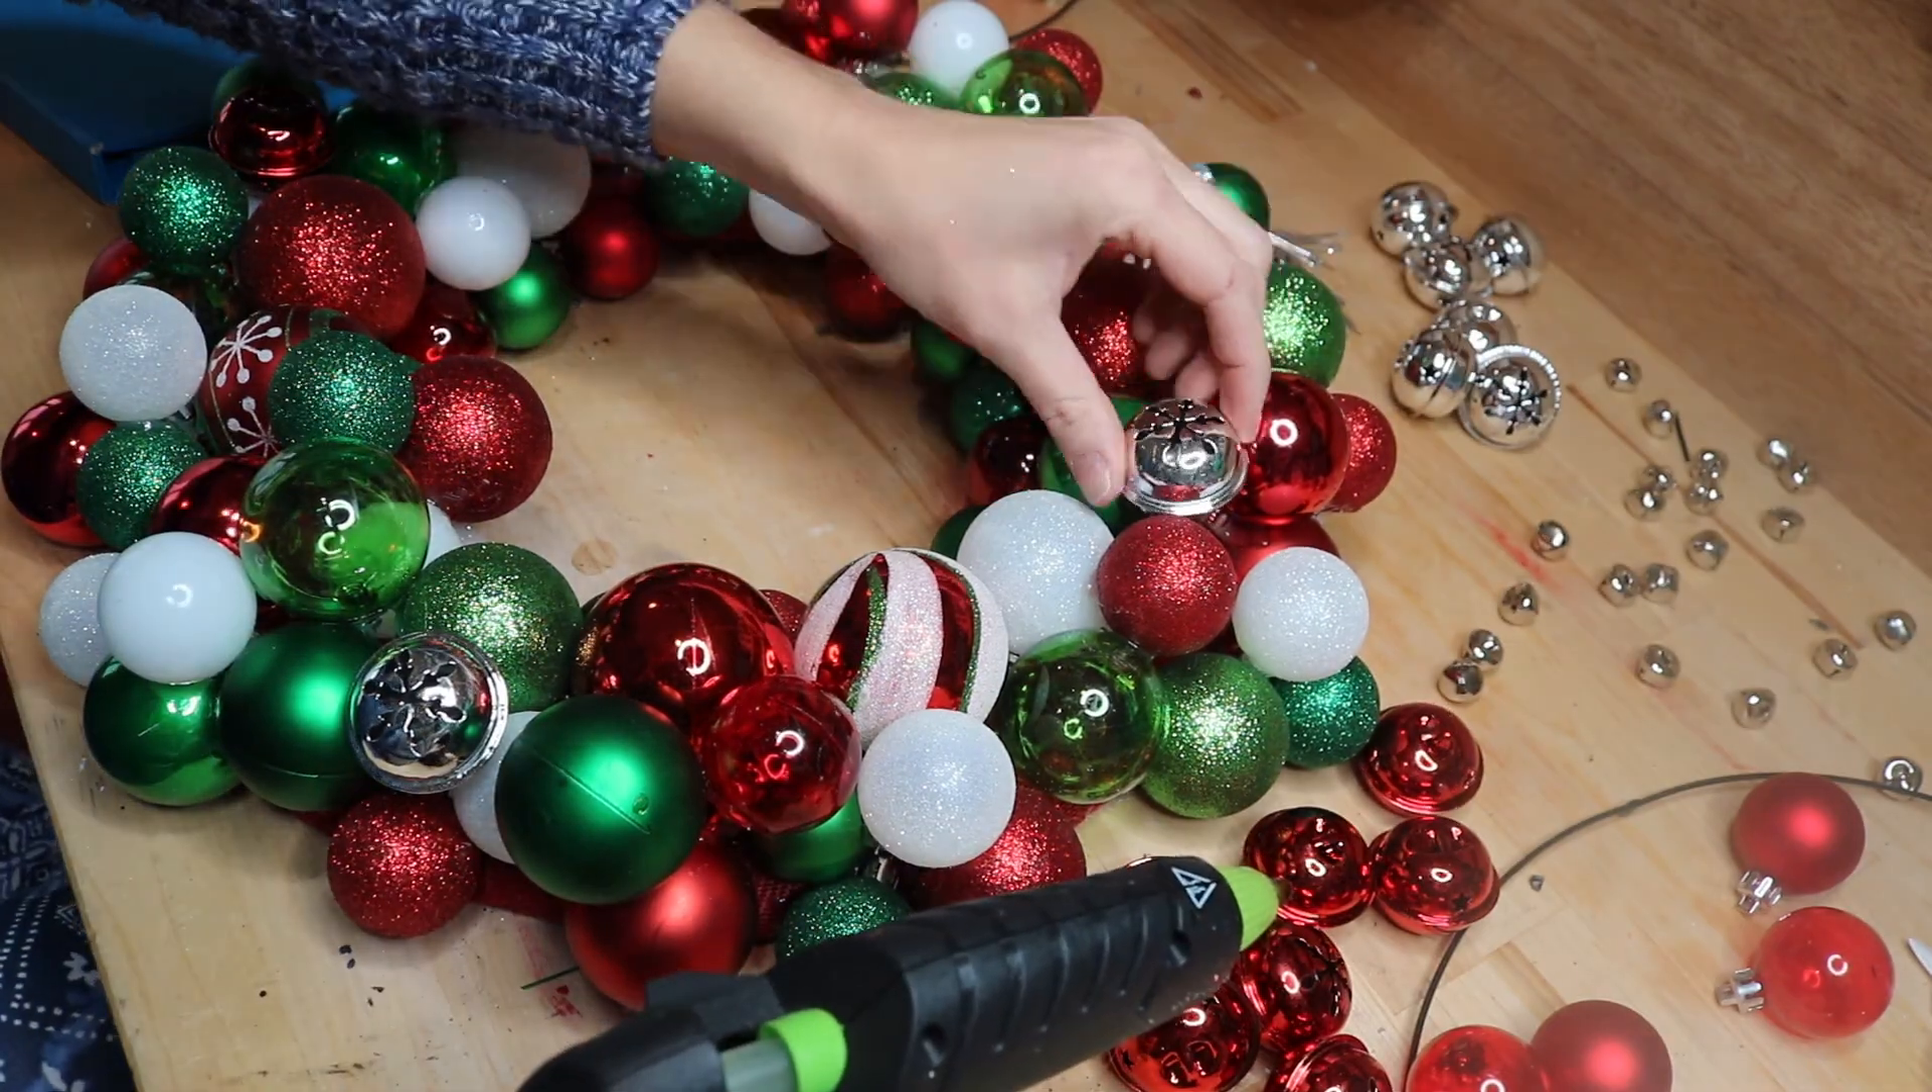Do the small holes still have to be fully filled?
Yes.